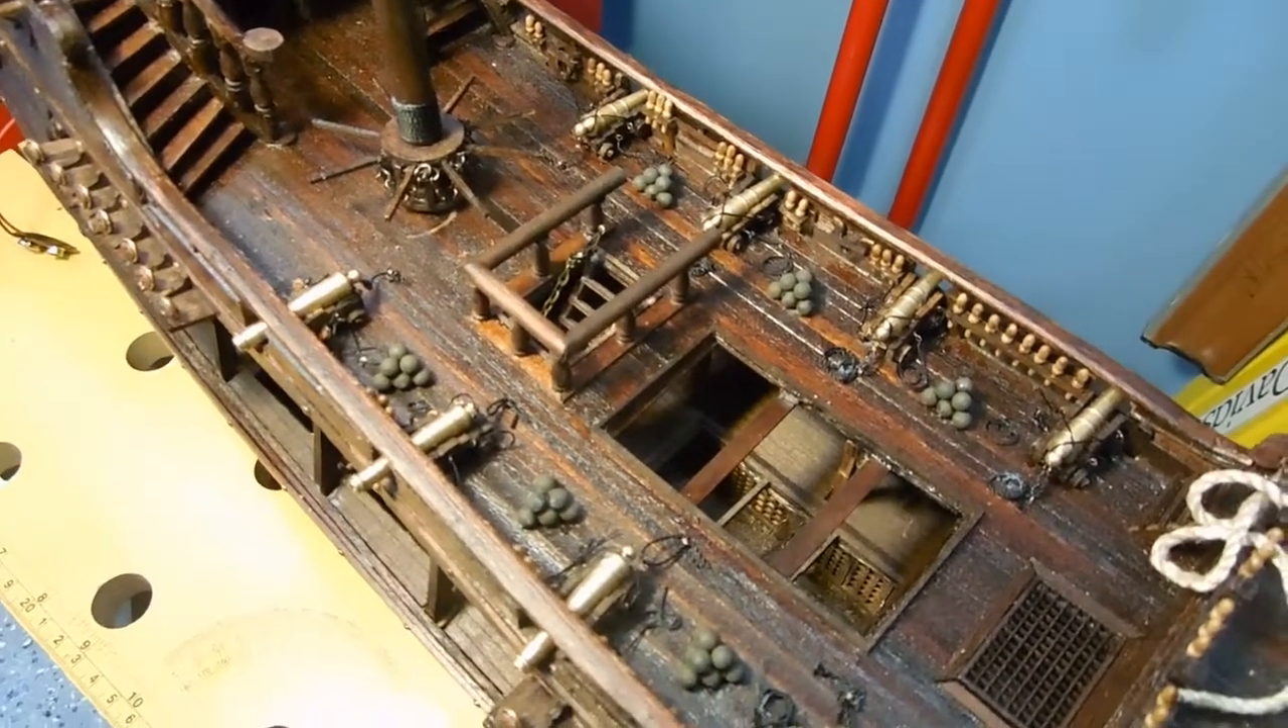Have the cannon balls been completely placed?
Yes.